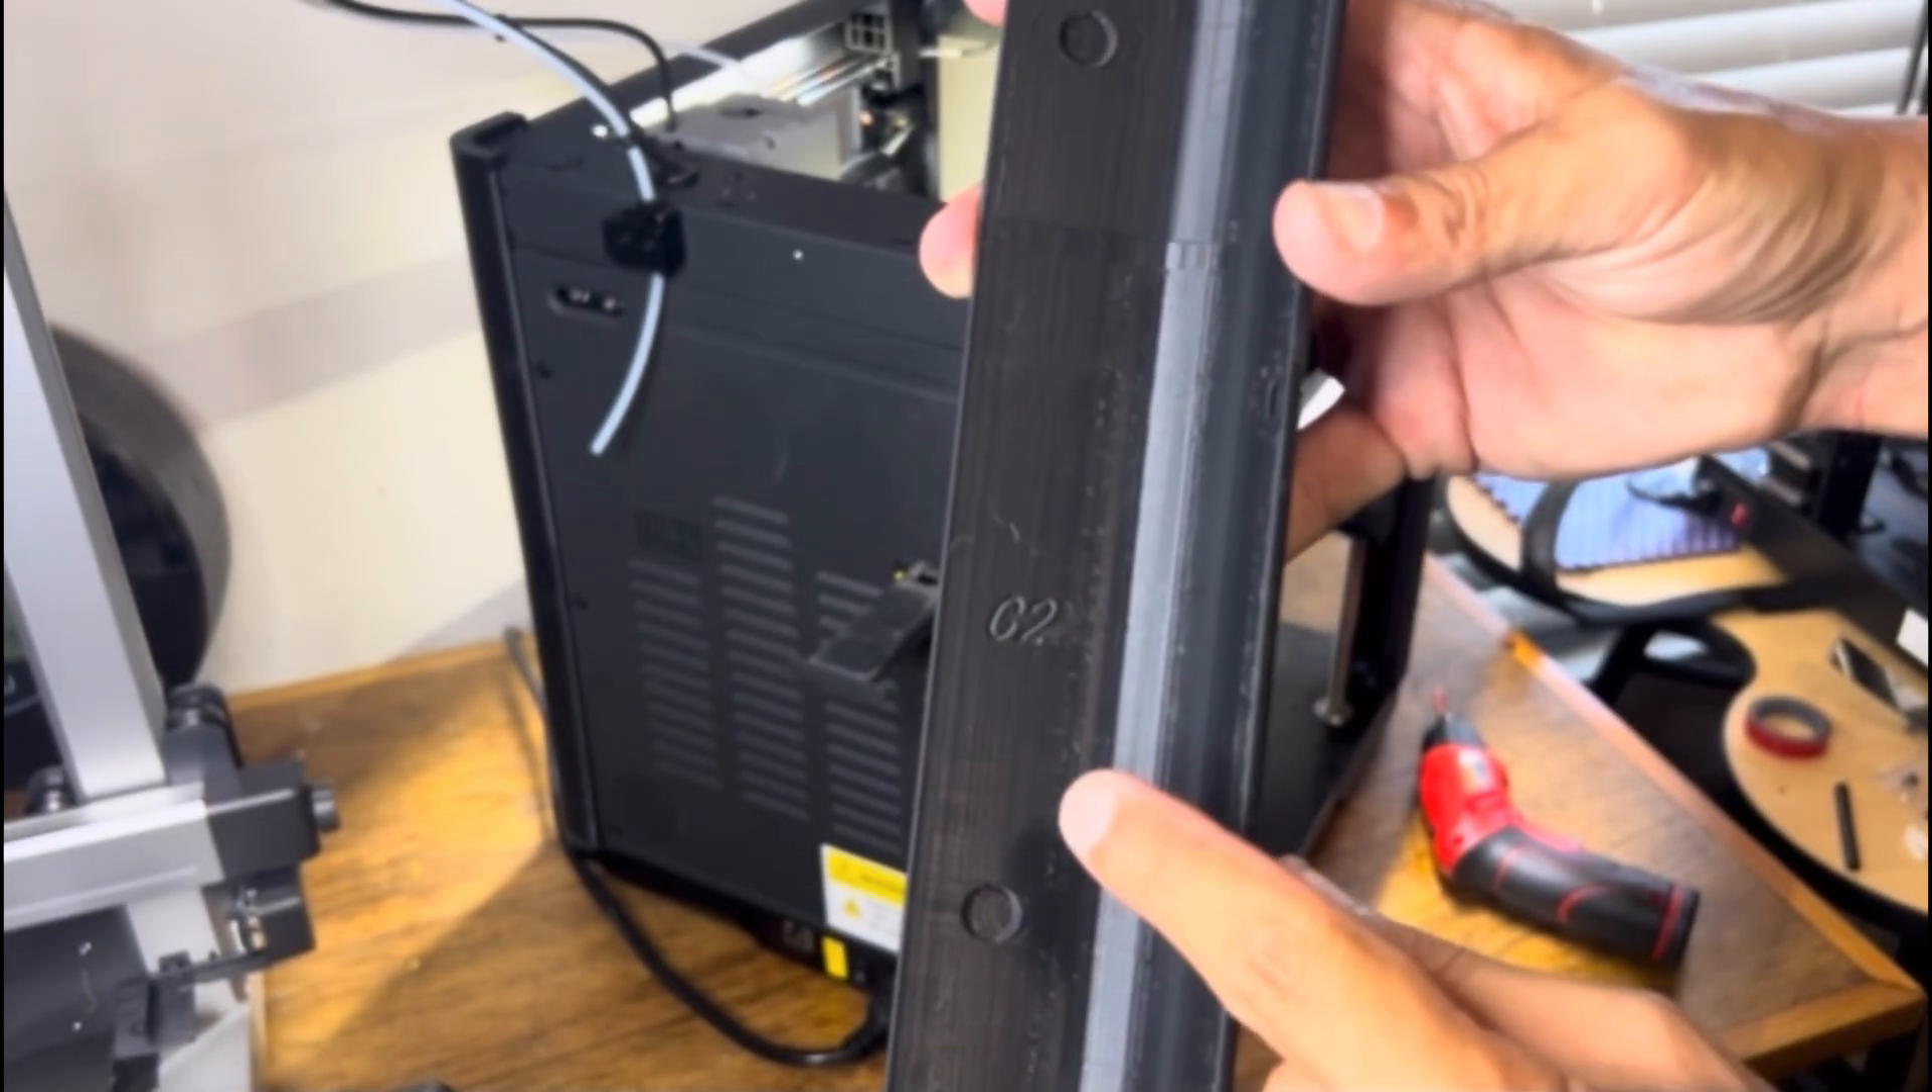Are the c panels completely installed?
No.